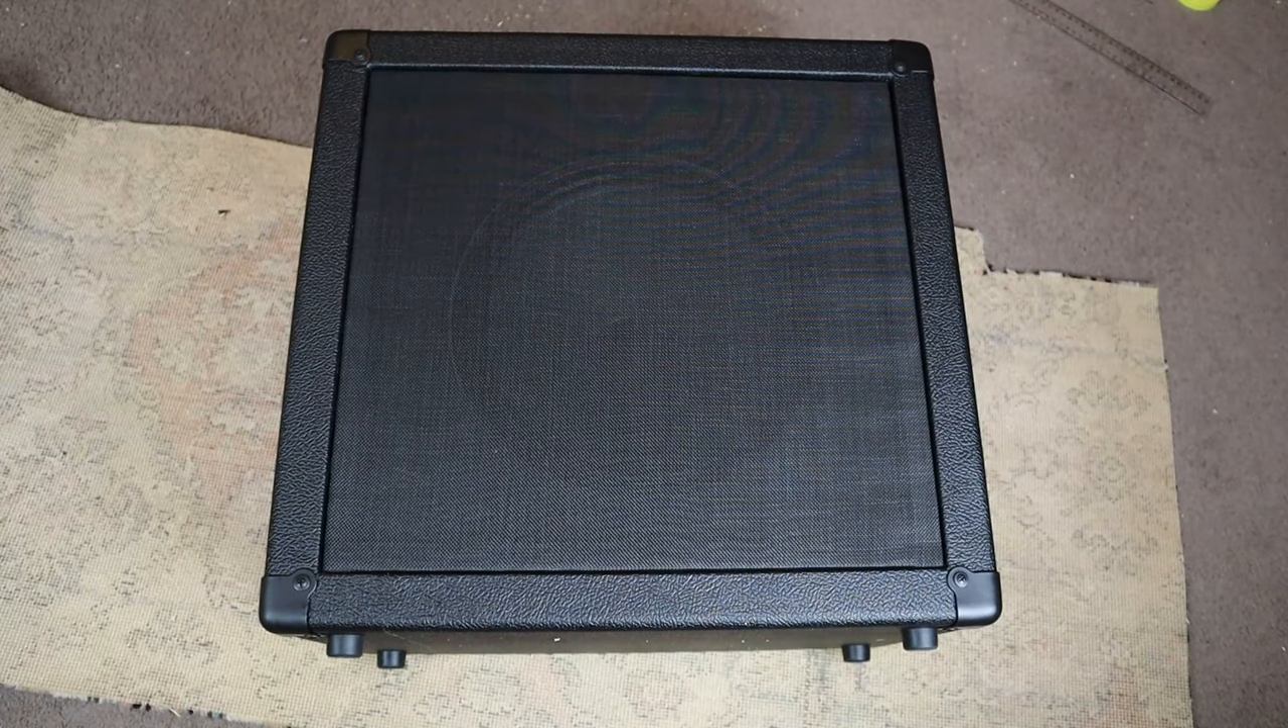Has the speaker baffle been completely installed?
Yes.